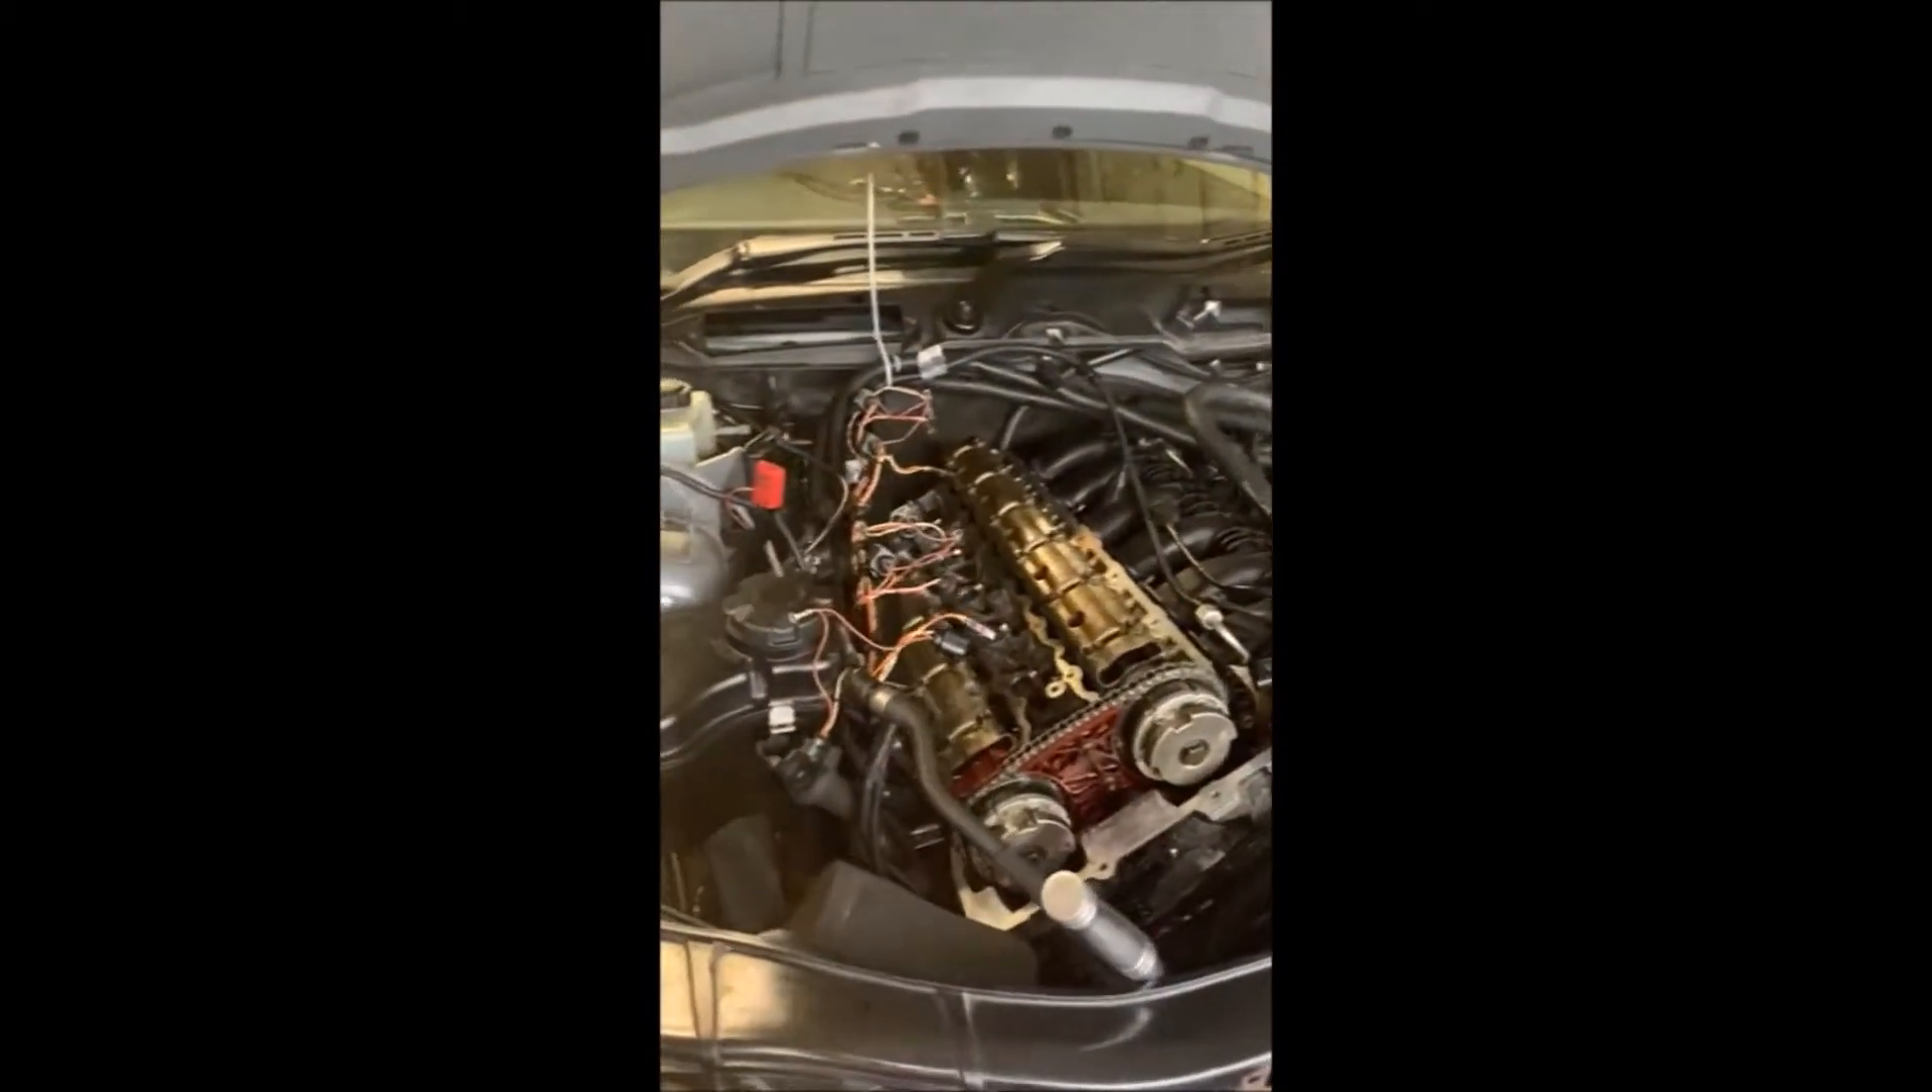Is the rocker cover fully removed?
Yes.